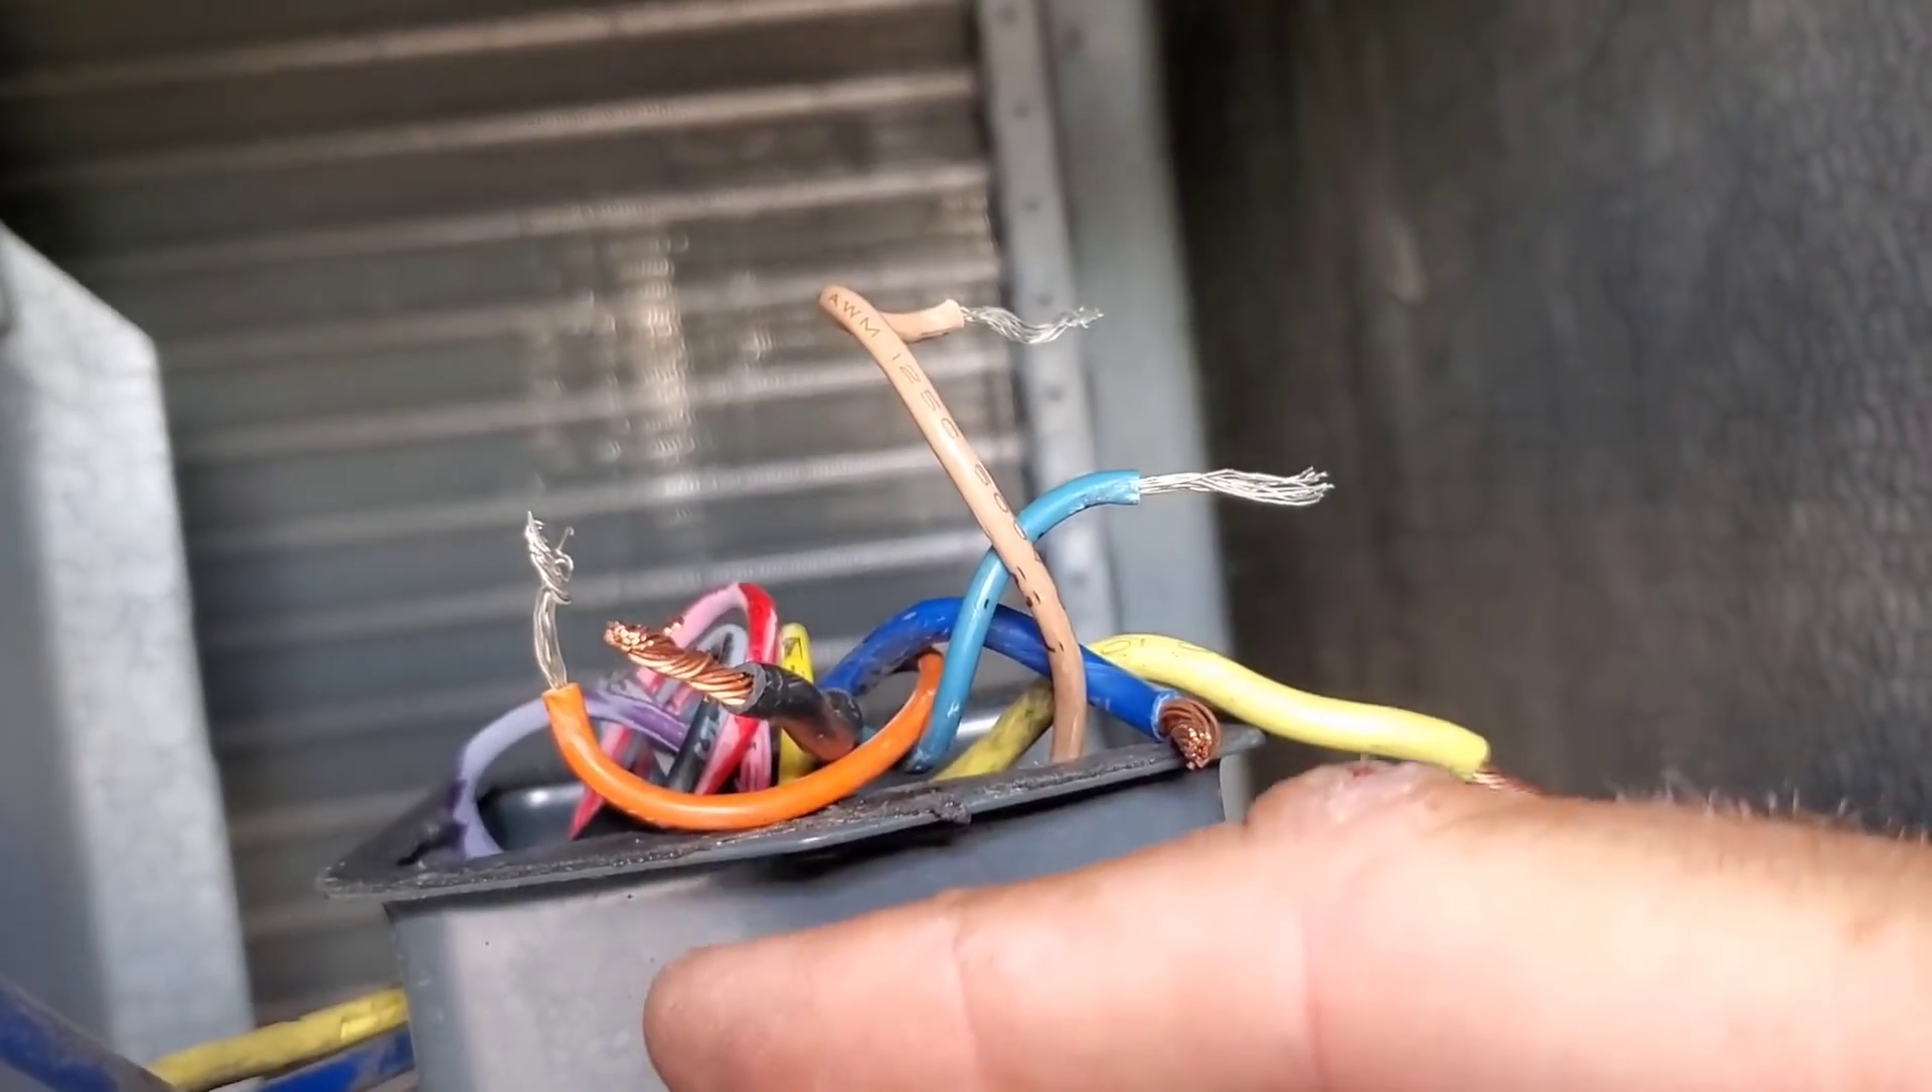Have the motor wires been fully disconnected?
Yes.